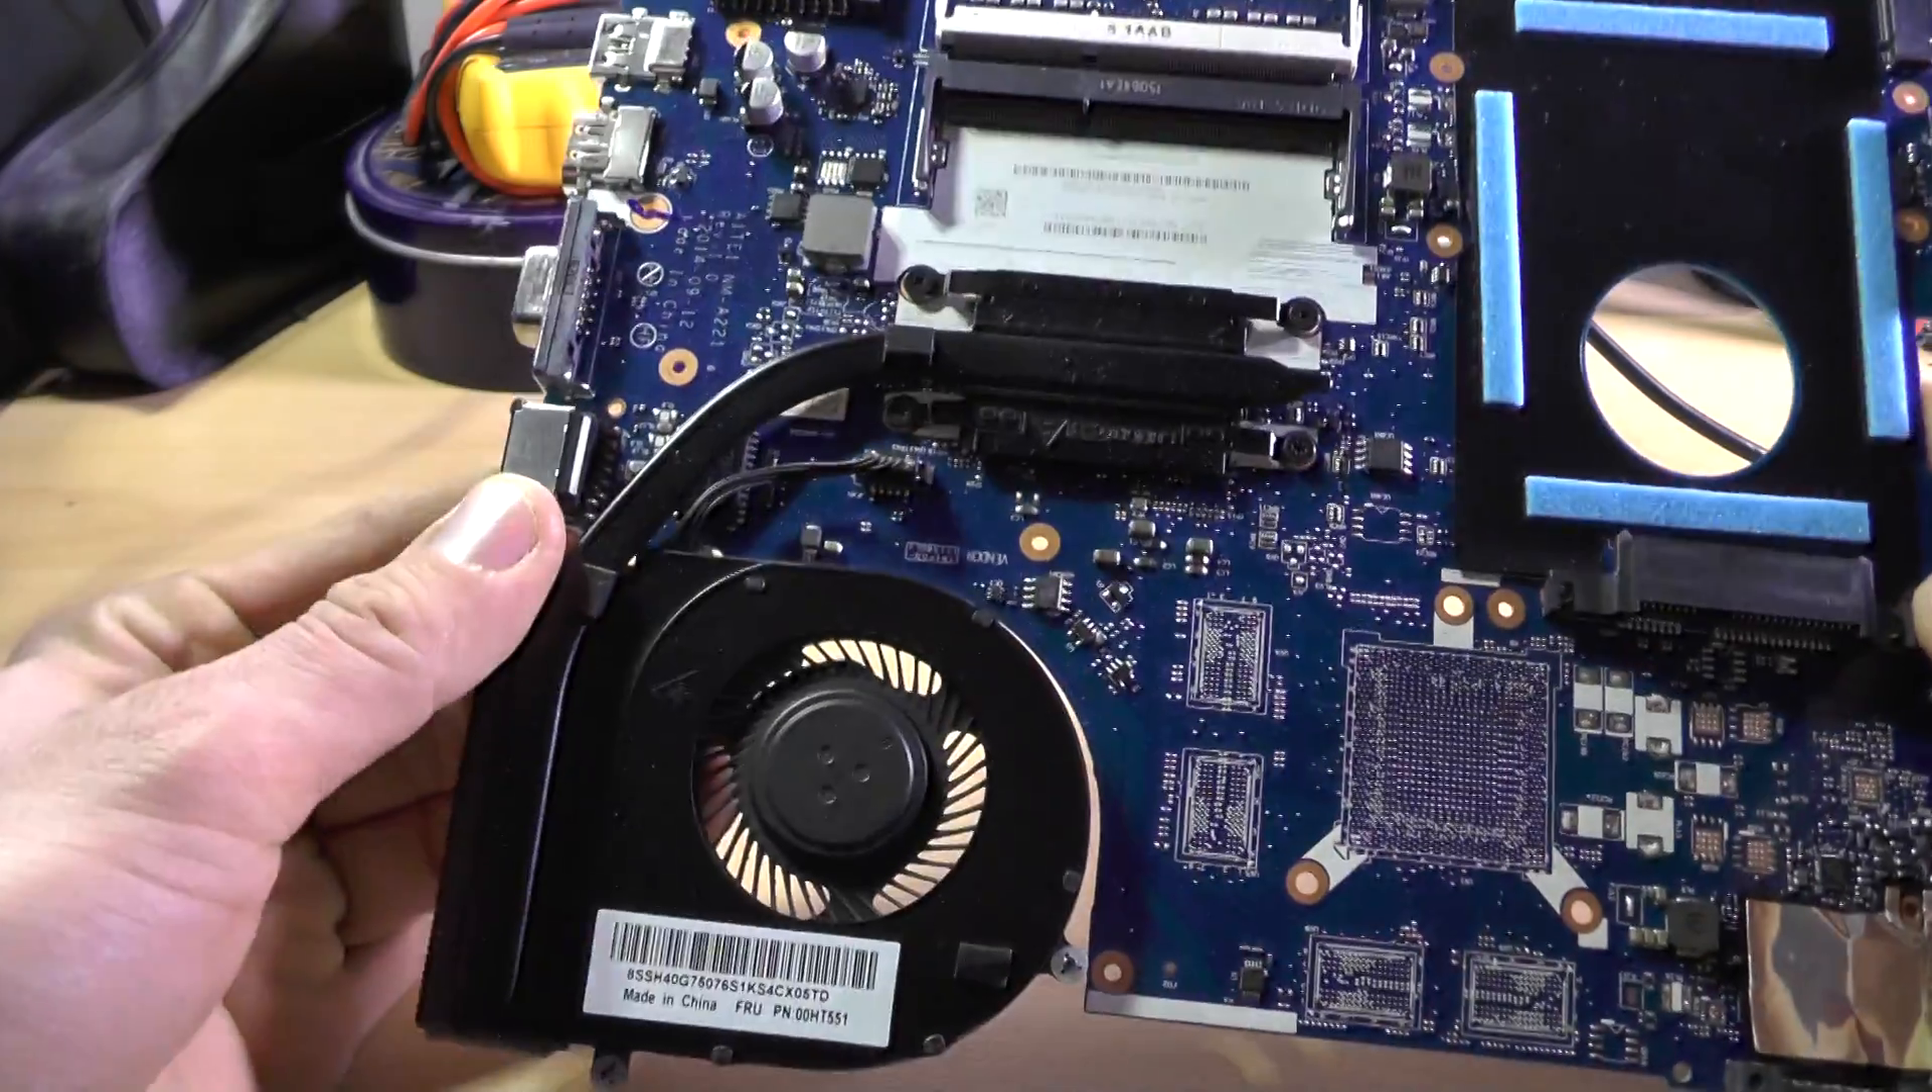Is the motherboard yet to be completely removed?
No.